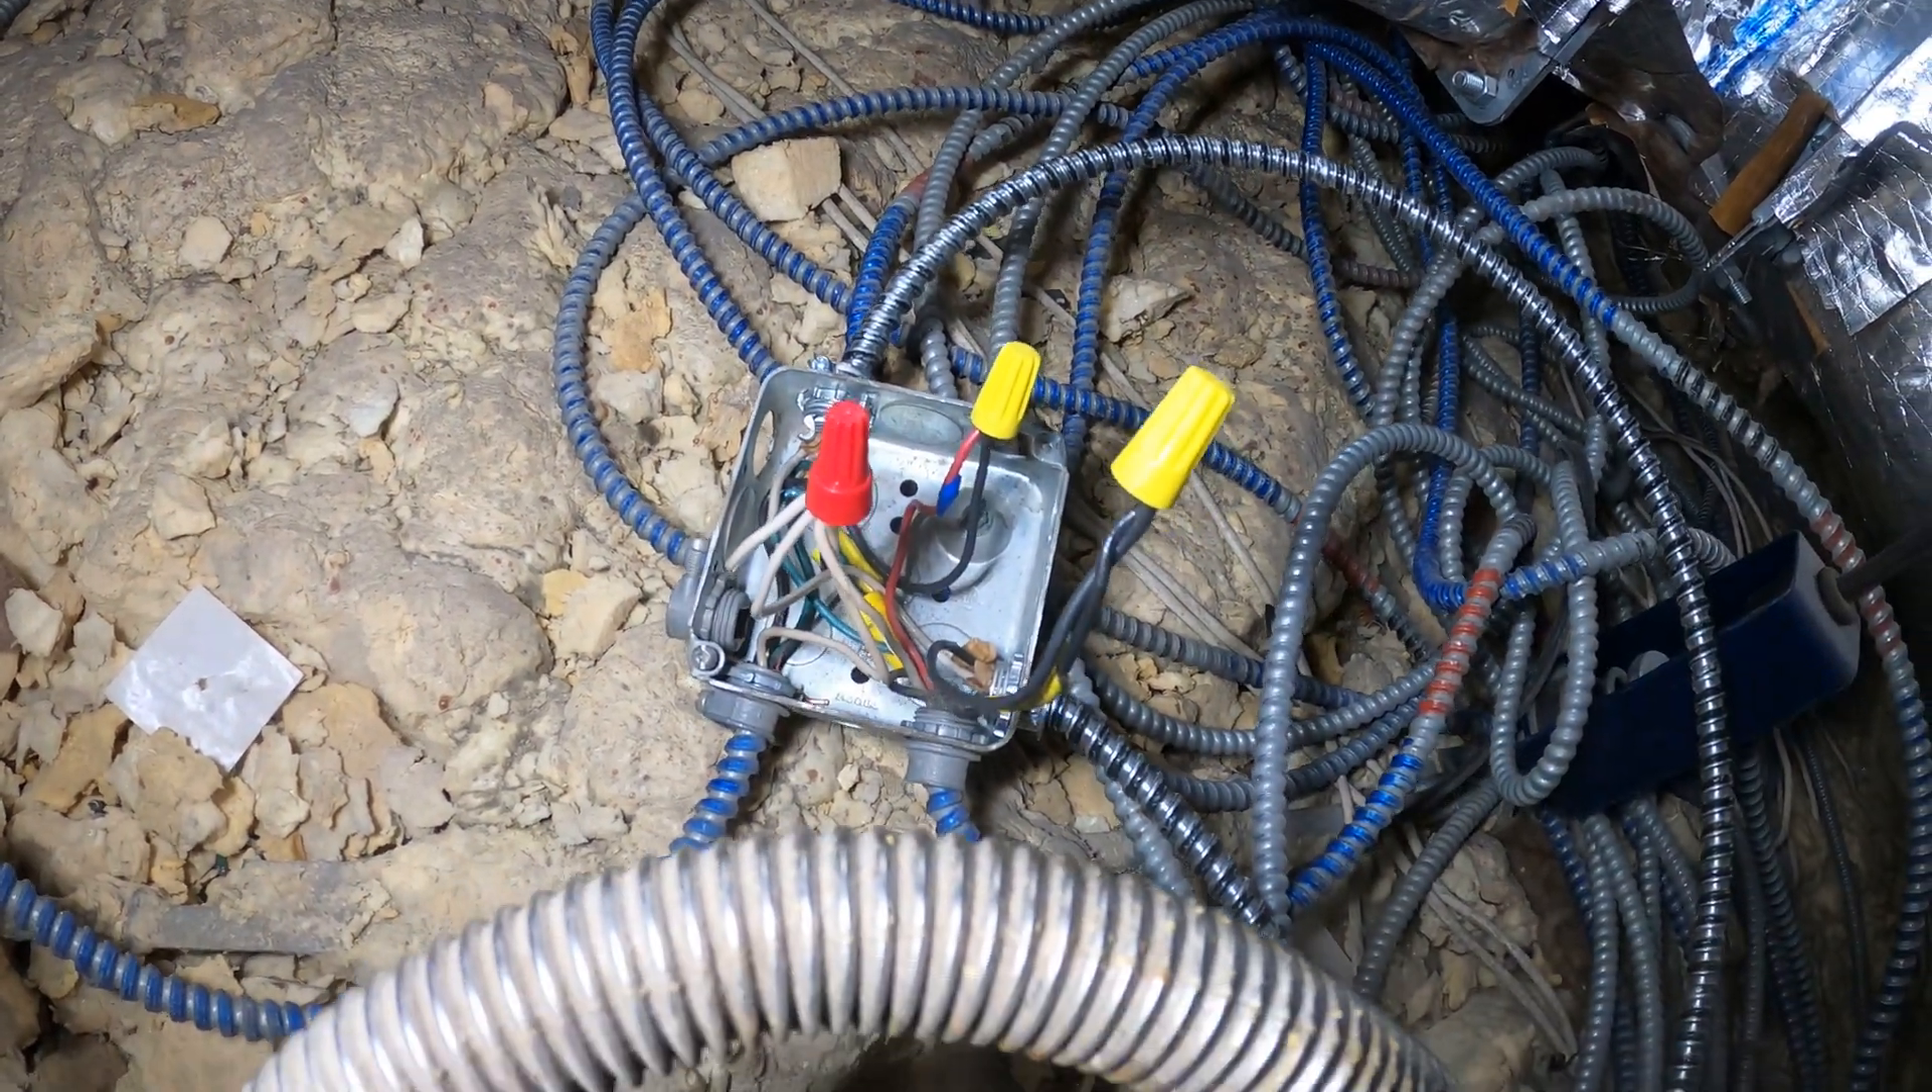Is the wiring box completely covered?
No.